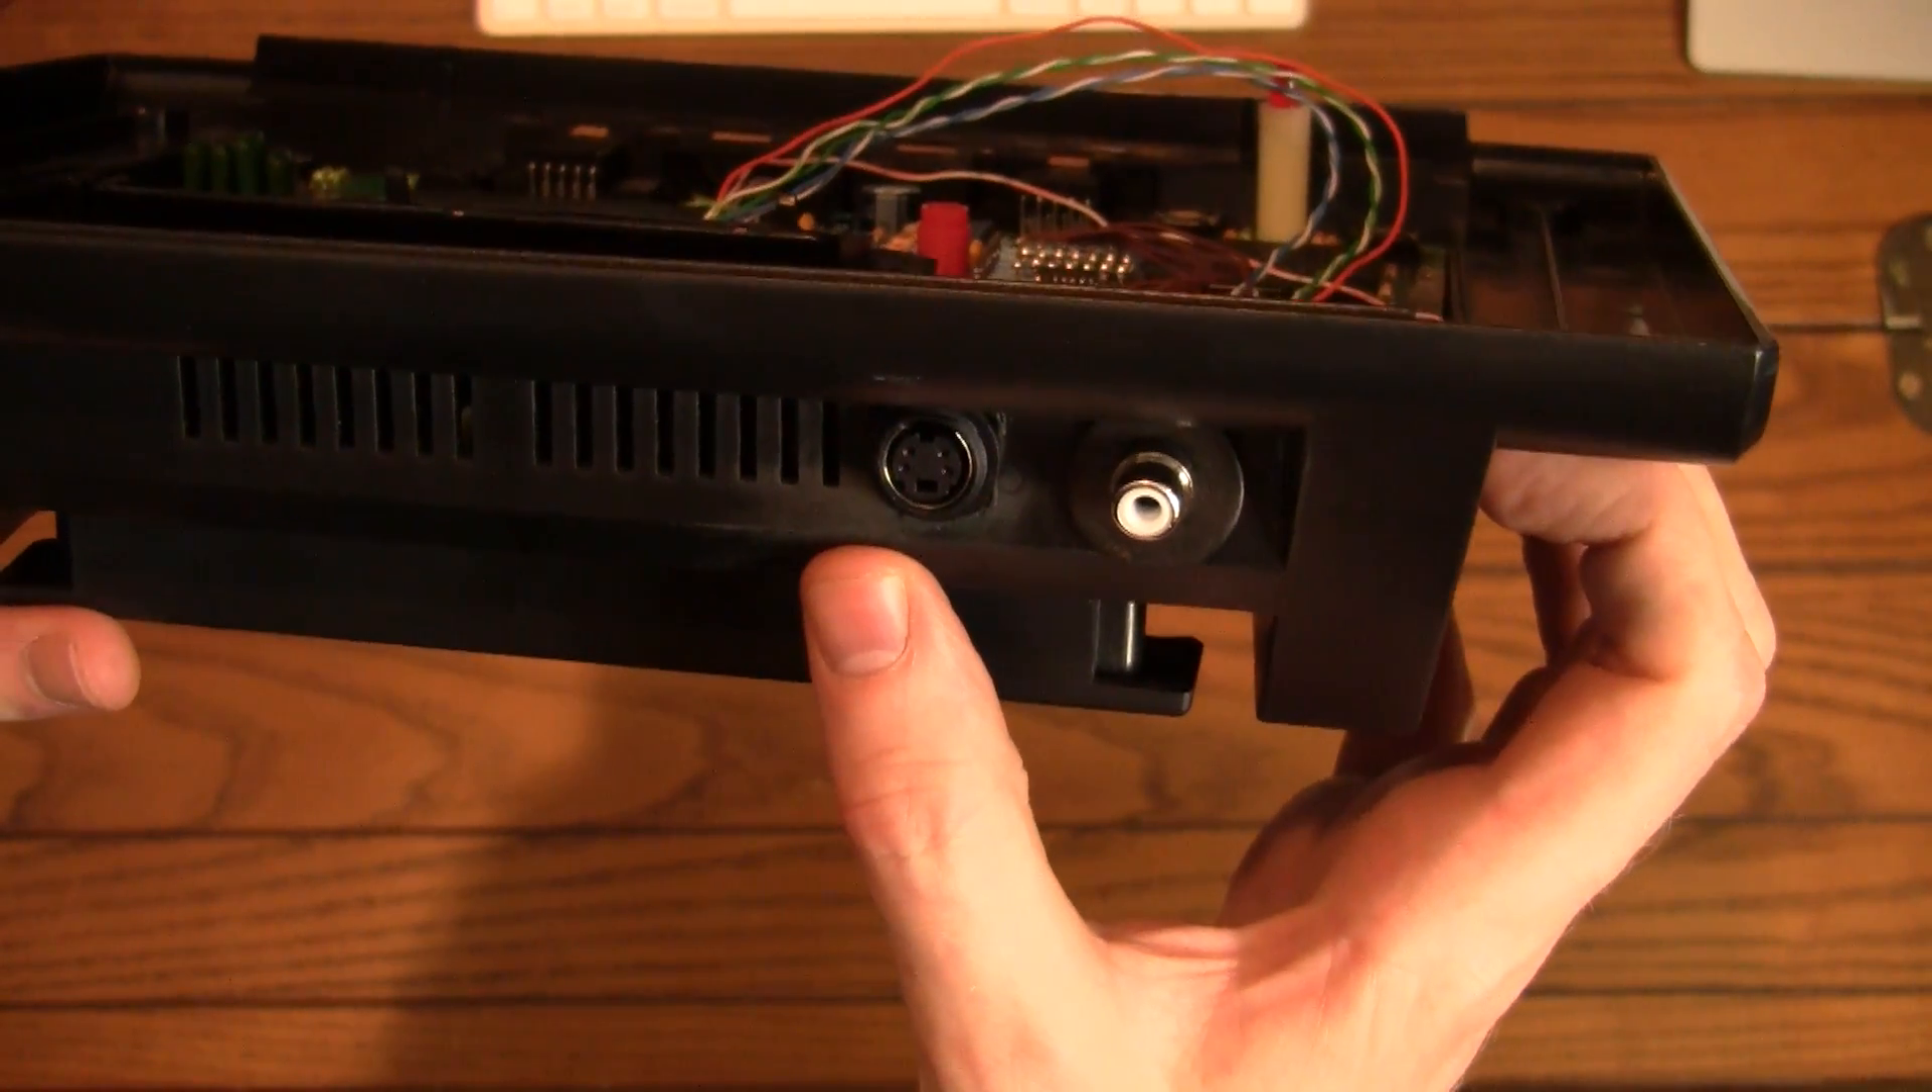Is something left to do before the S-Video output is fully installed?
No.